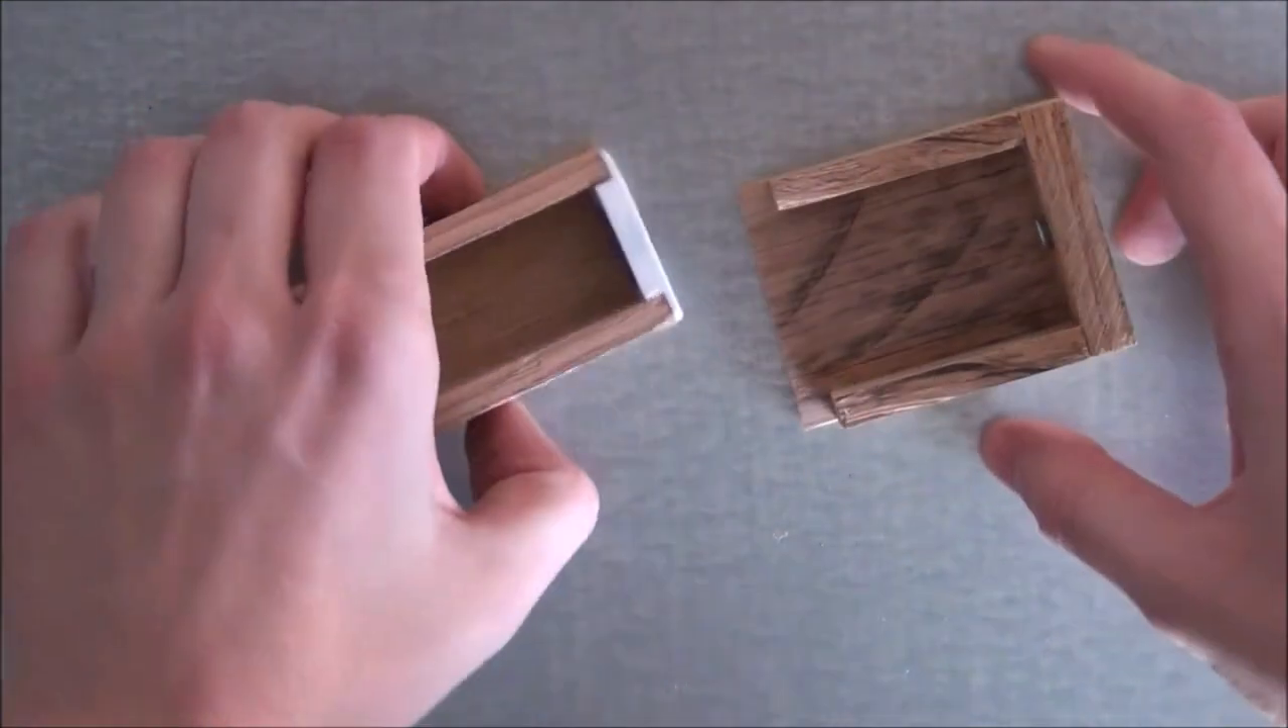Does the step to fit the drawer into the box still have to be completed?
Yes.